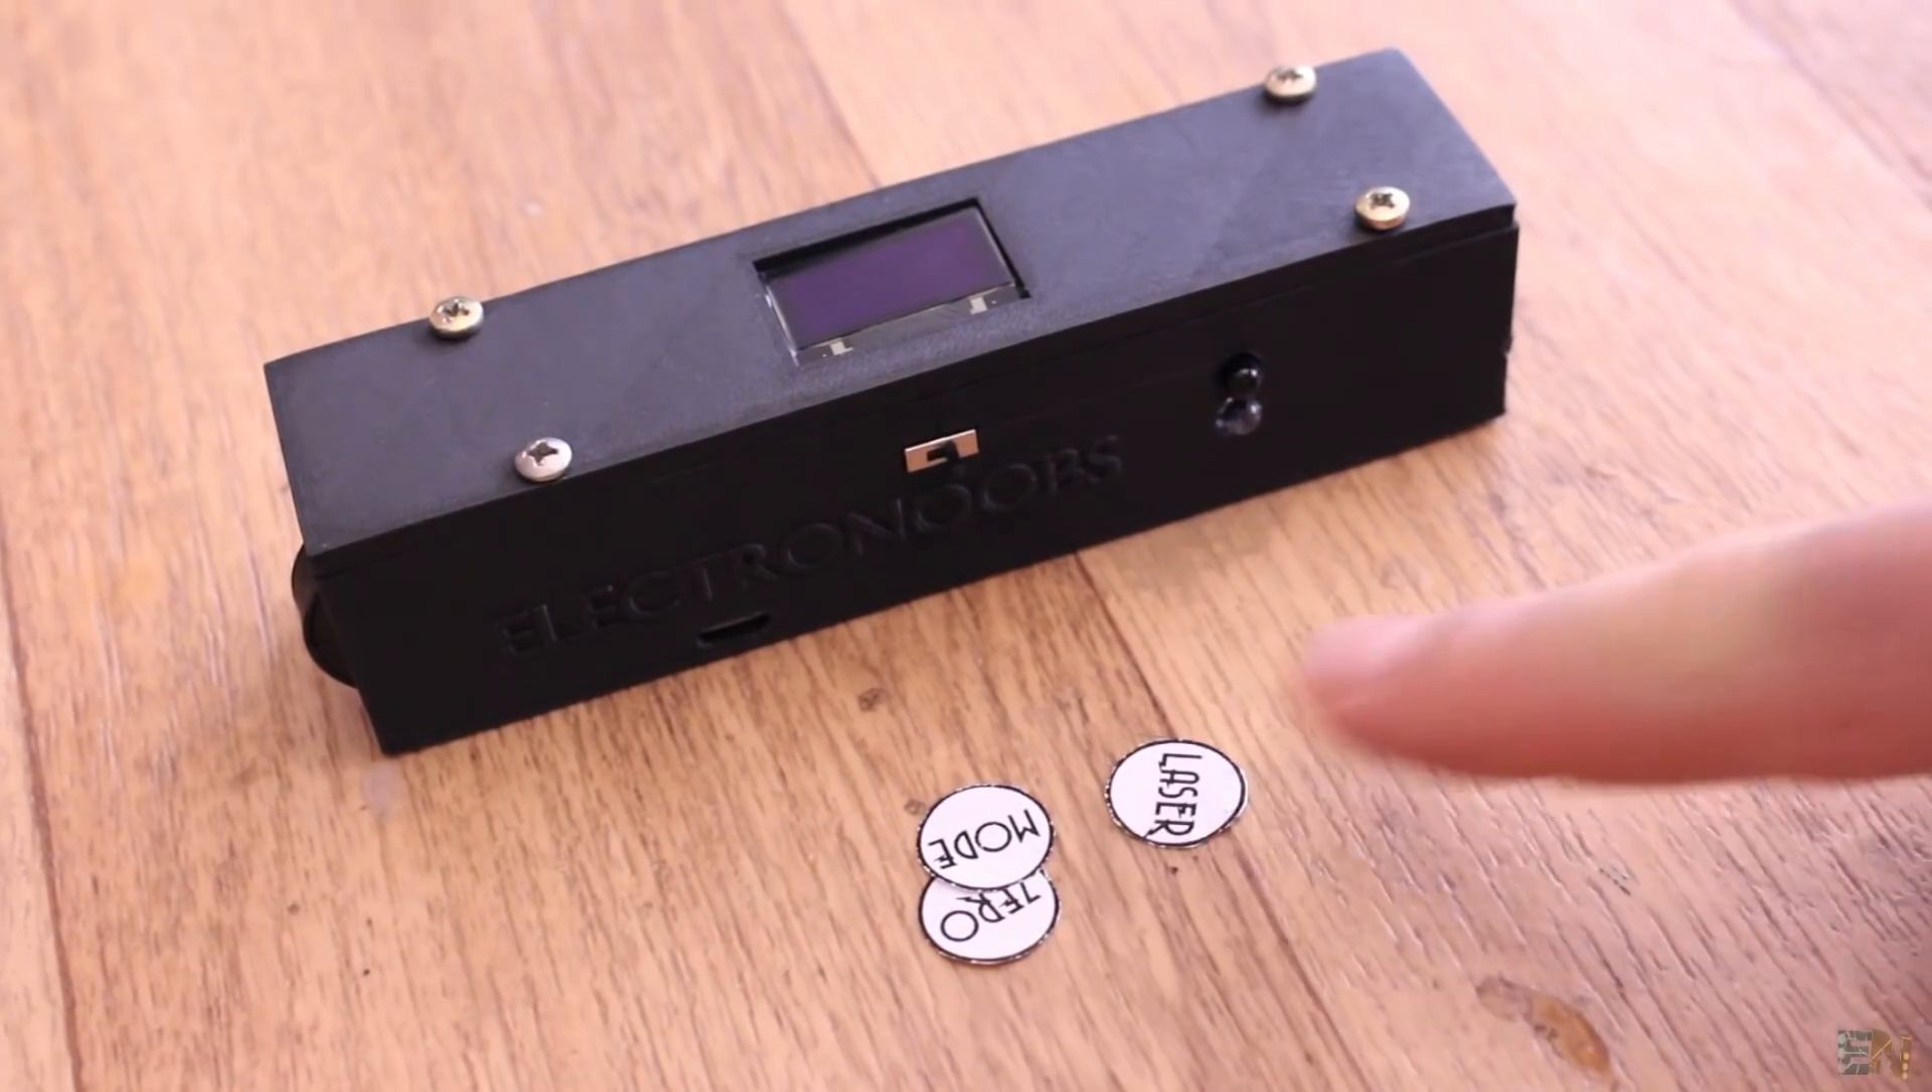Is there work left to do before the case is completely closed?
No.